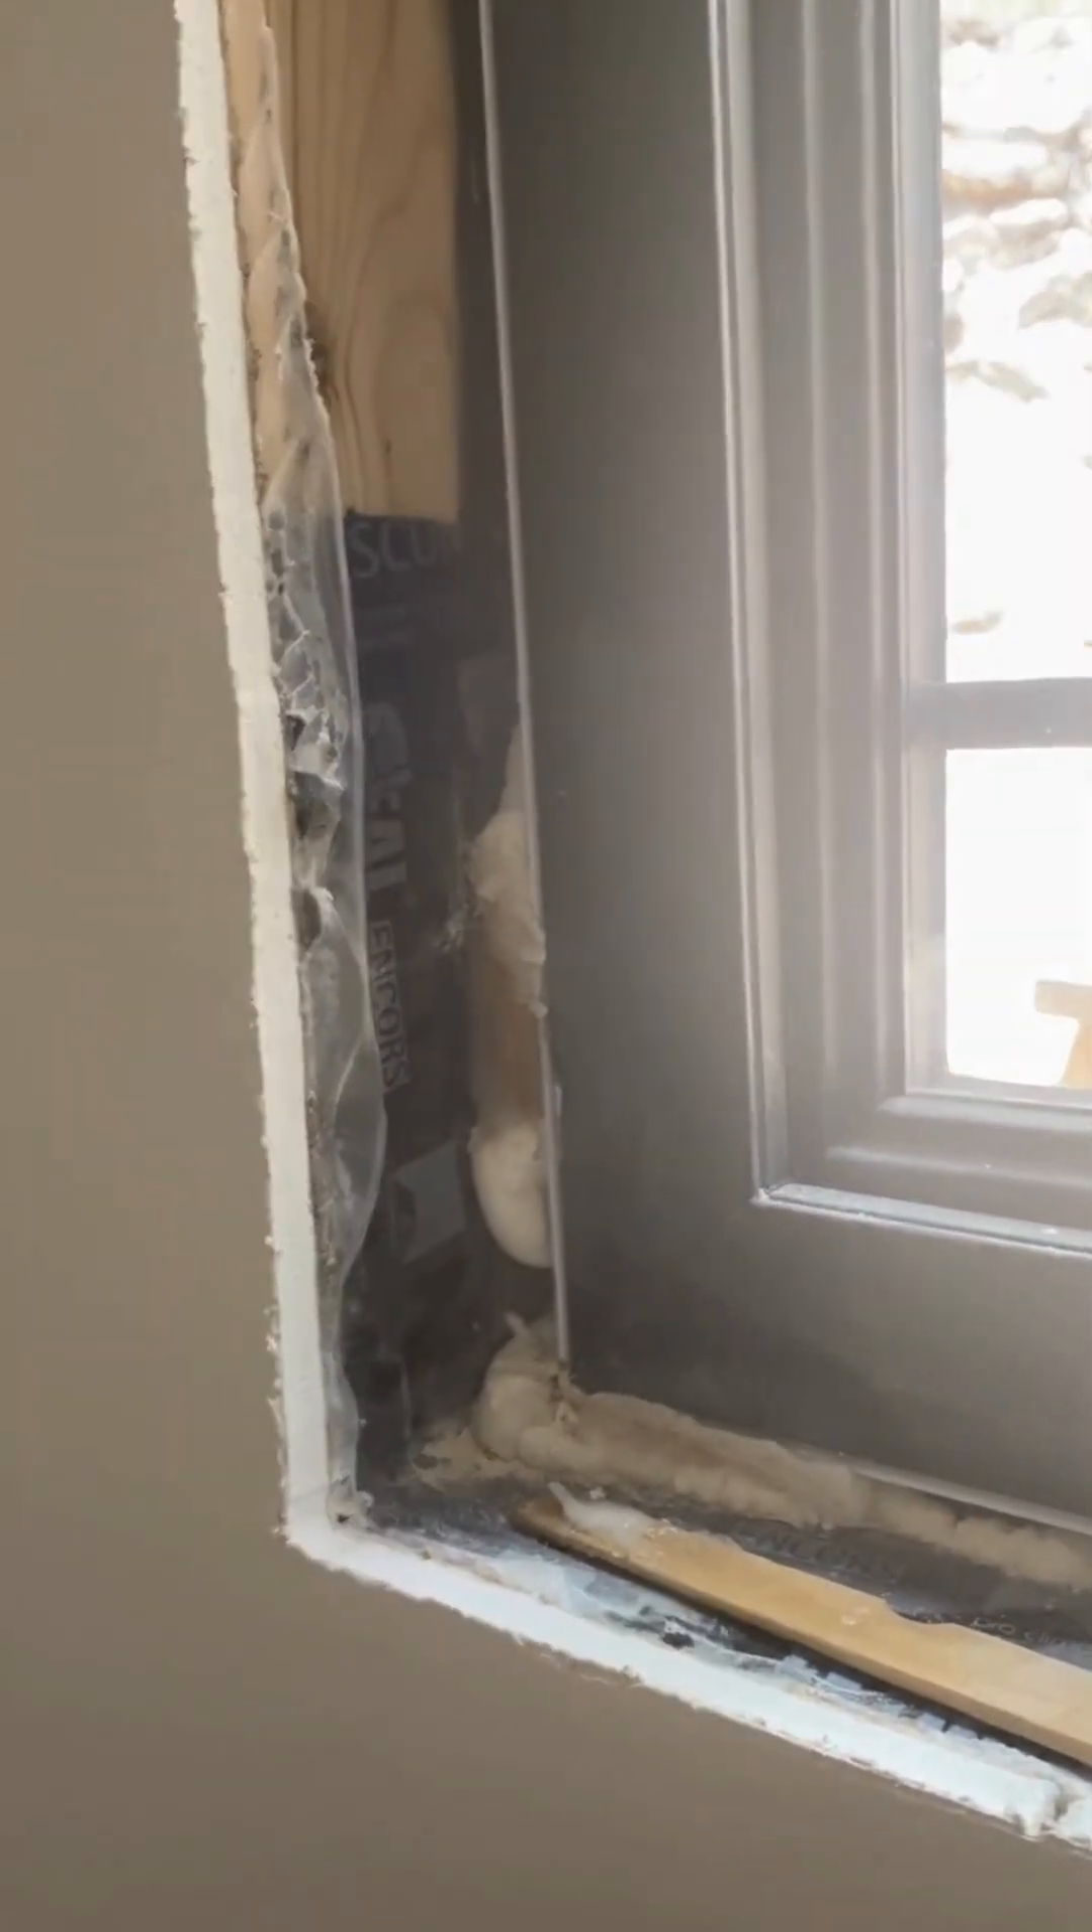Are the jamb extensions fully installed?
No.